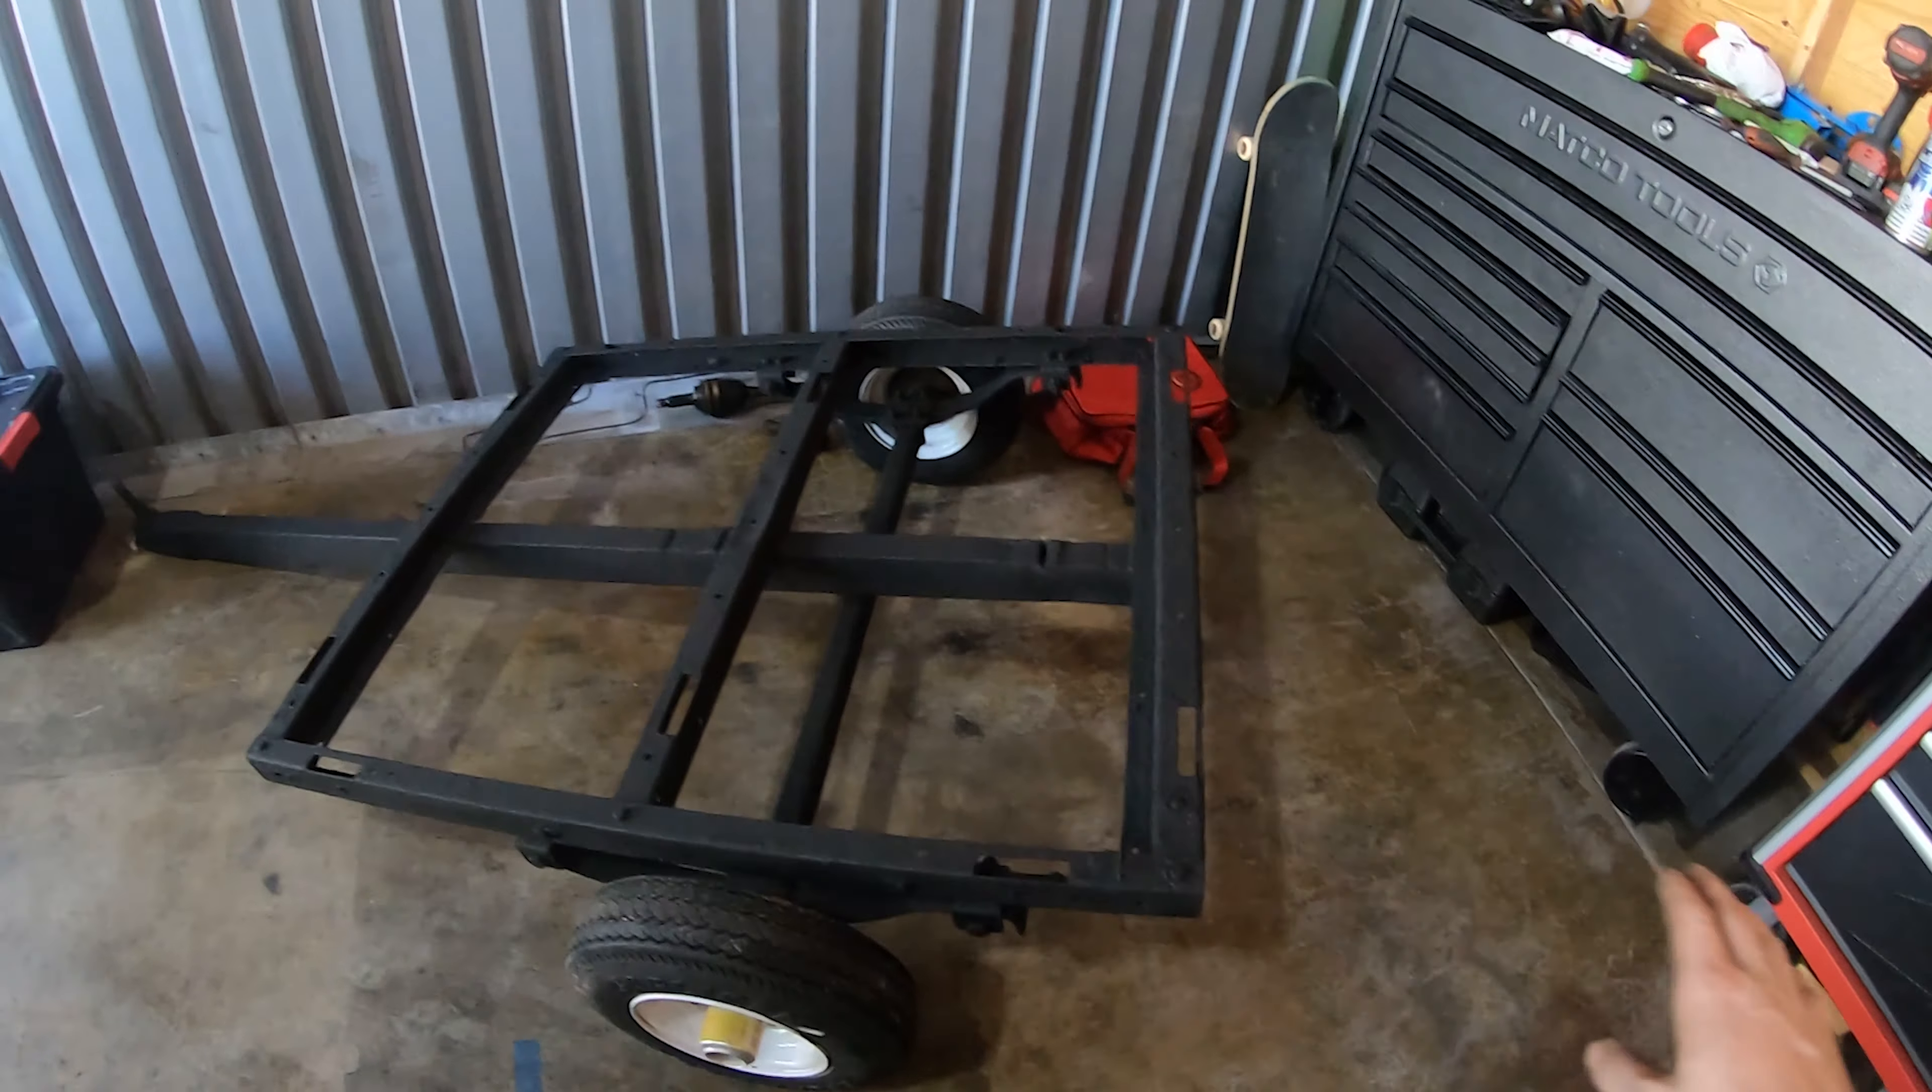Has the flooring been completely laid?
No.